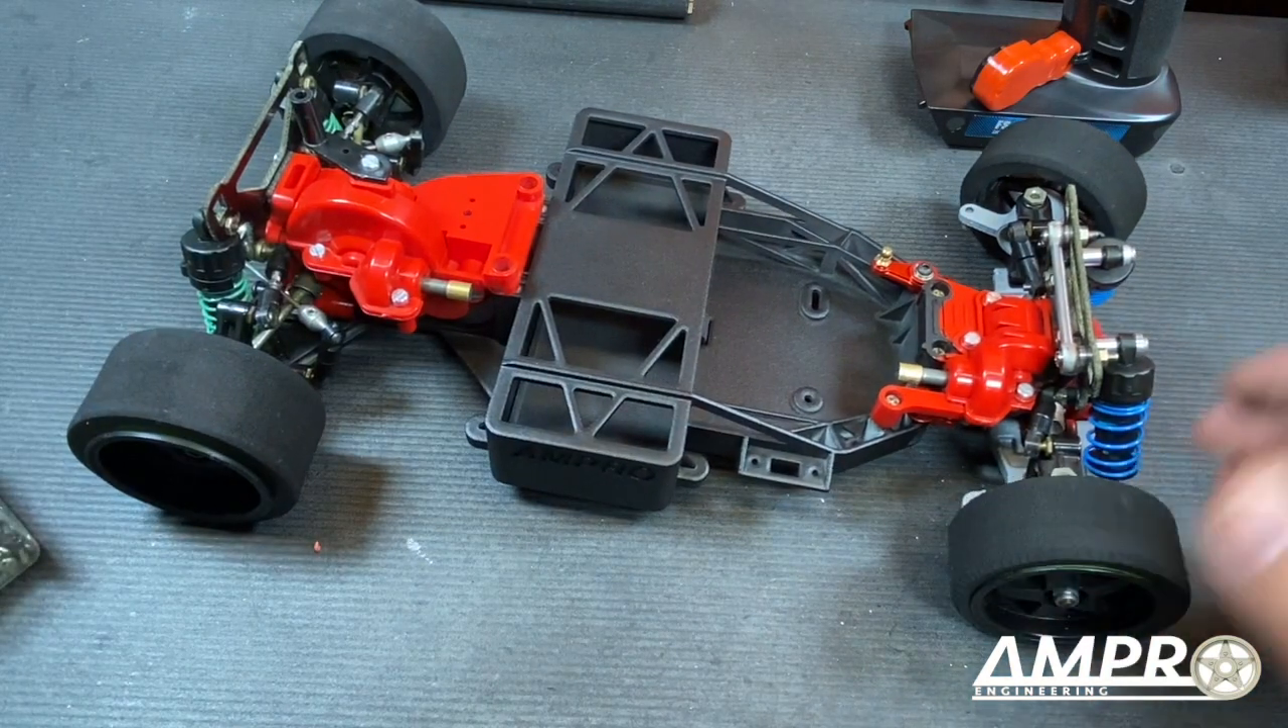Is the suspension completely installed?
Yes.